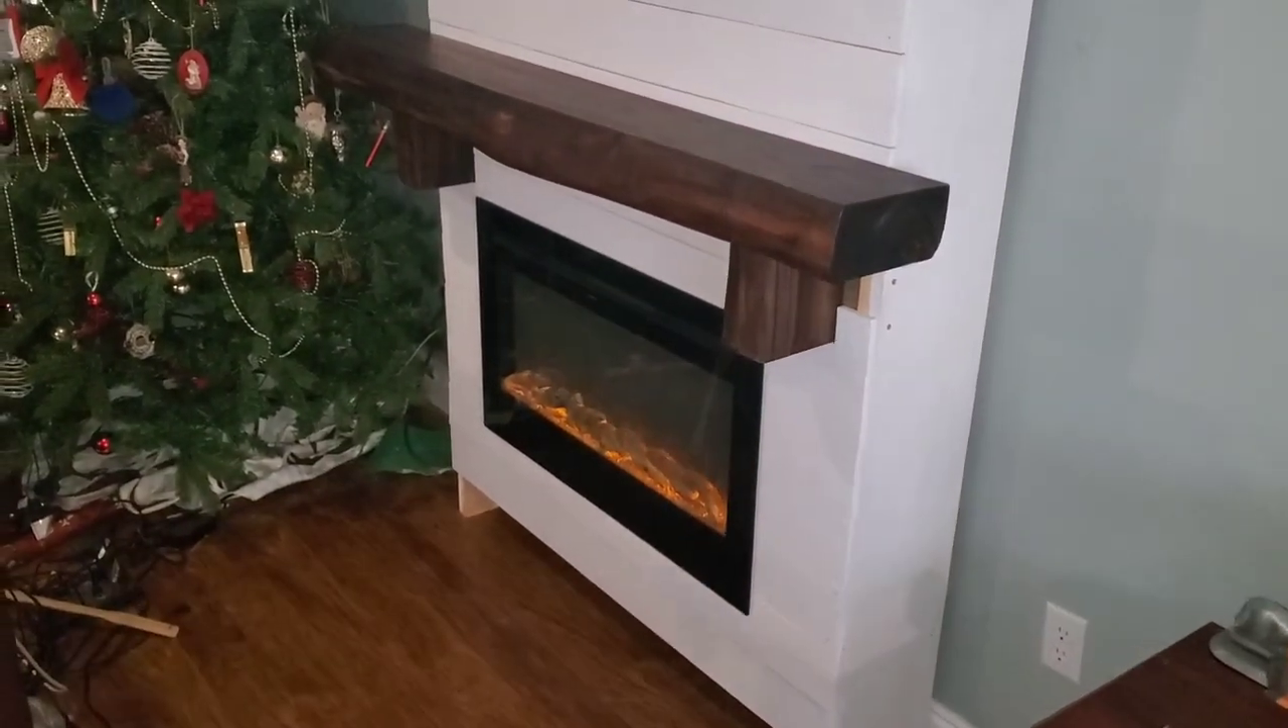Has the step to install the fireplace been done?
Yes.